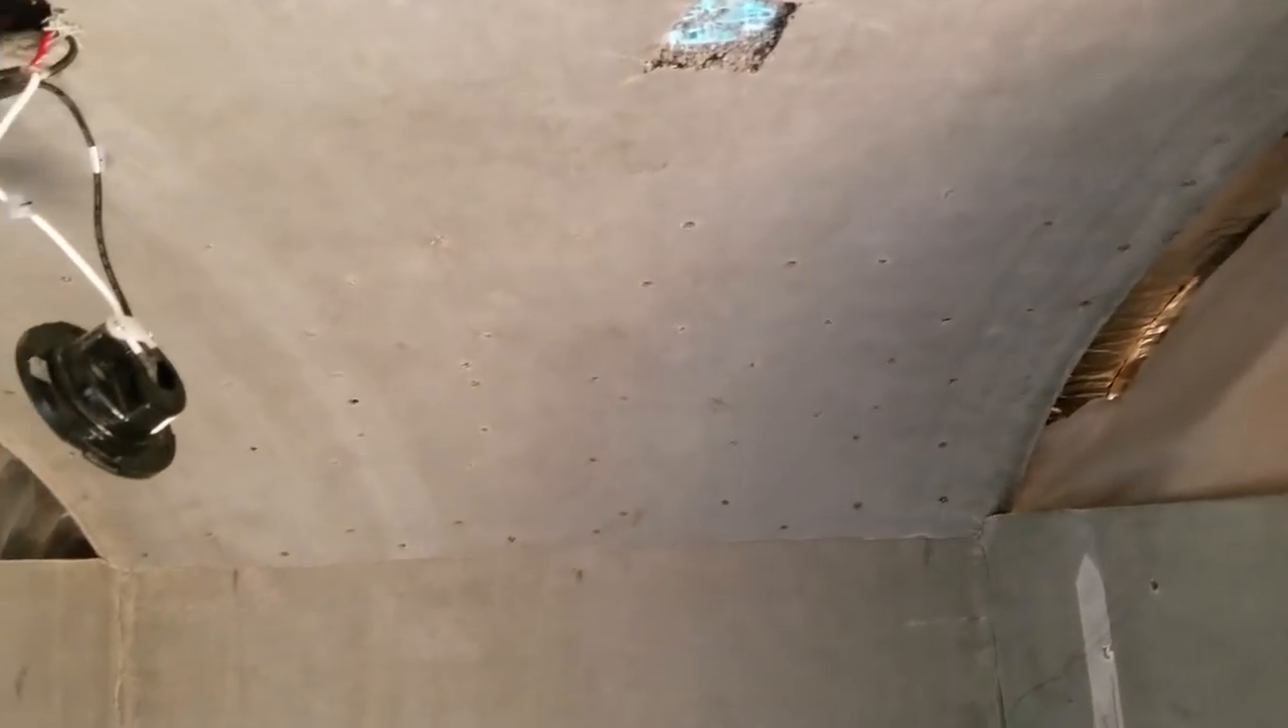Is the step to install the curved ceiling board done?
Yes.